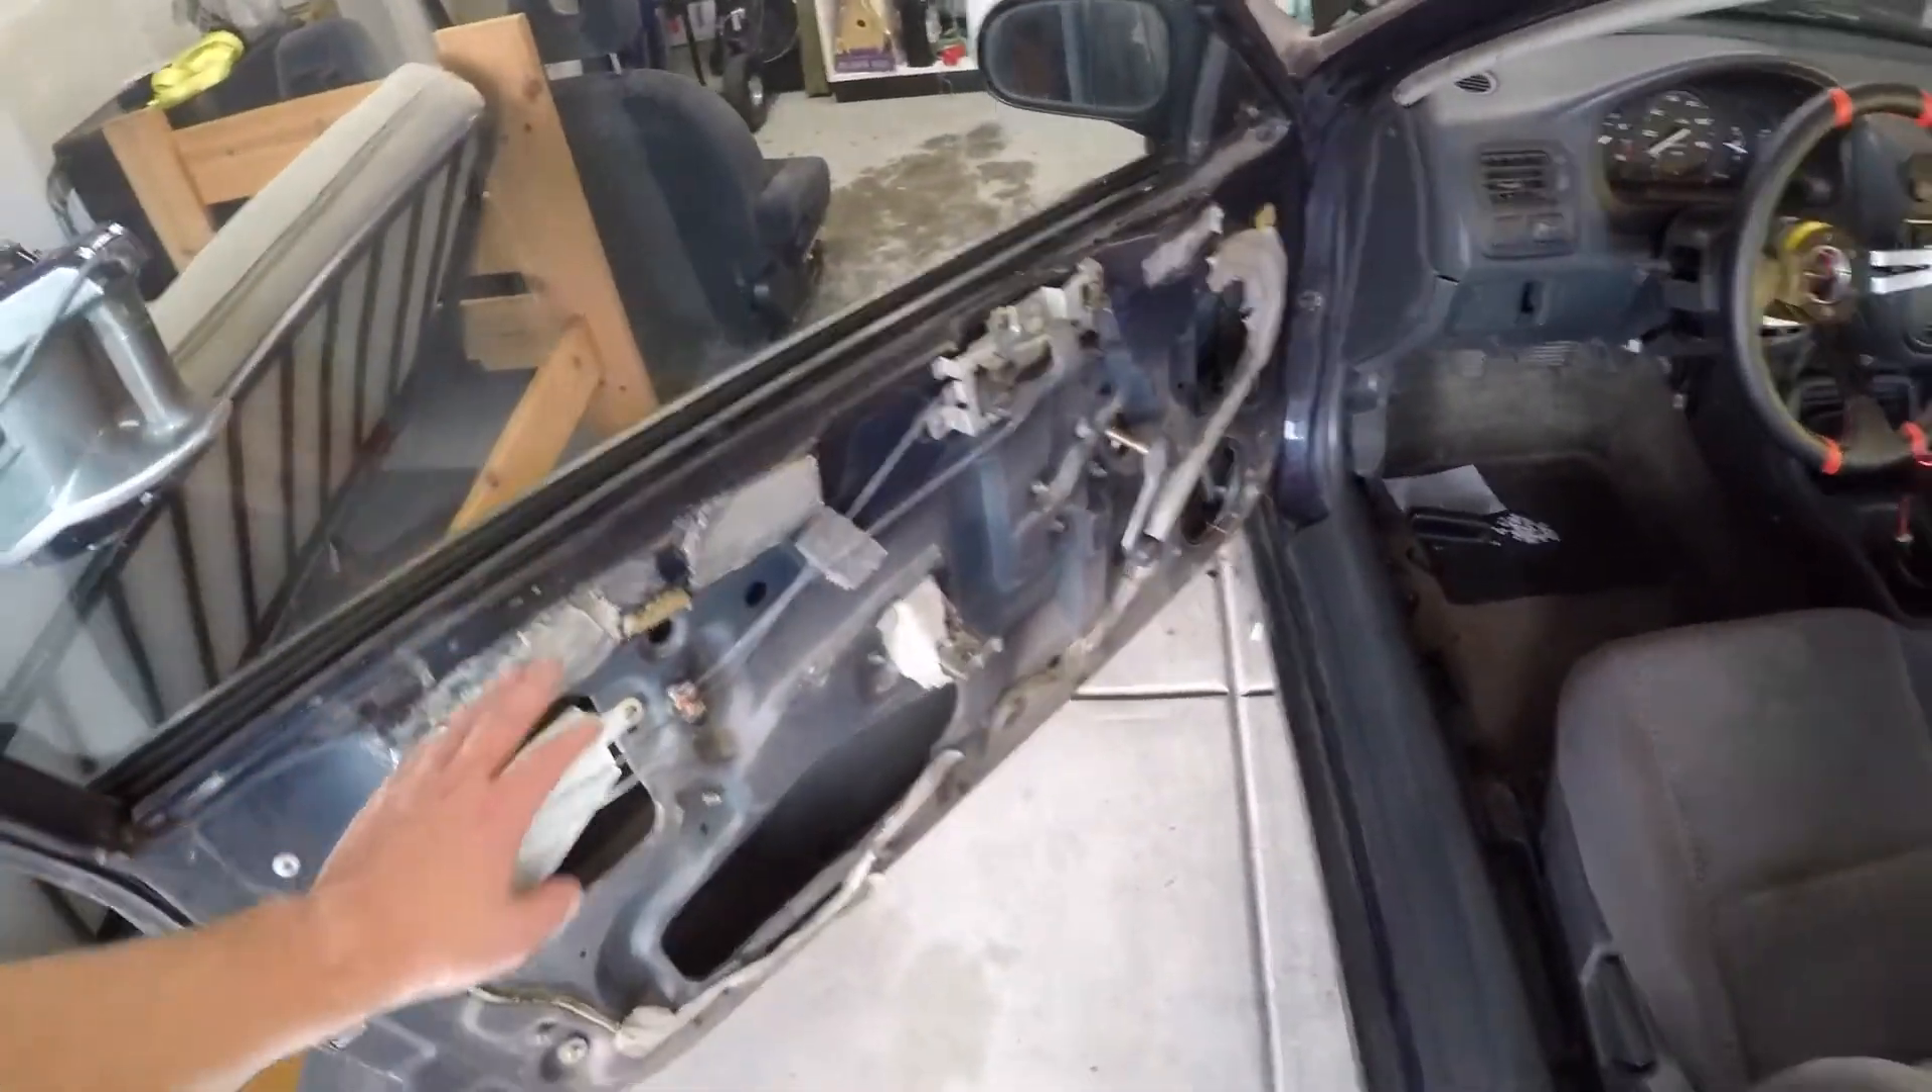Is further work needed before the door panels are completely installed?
Yes.